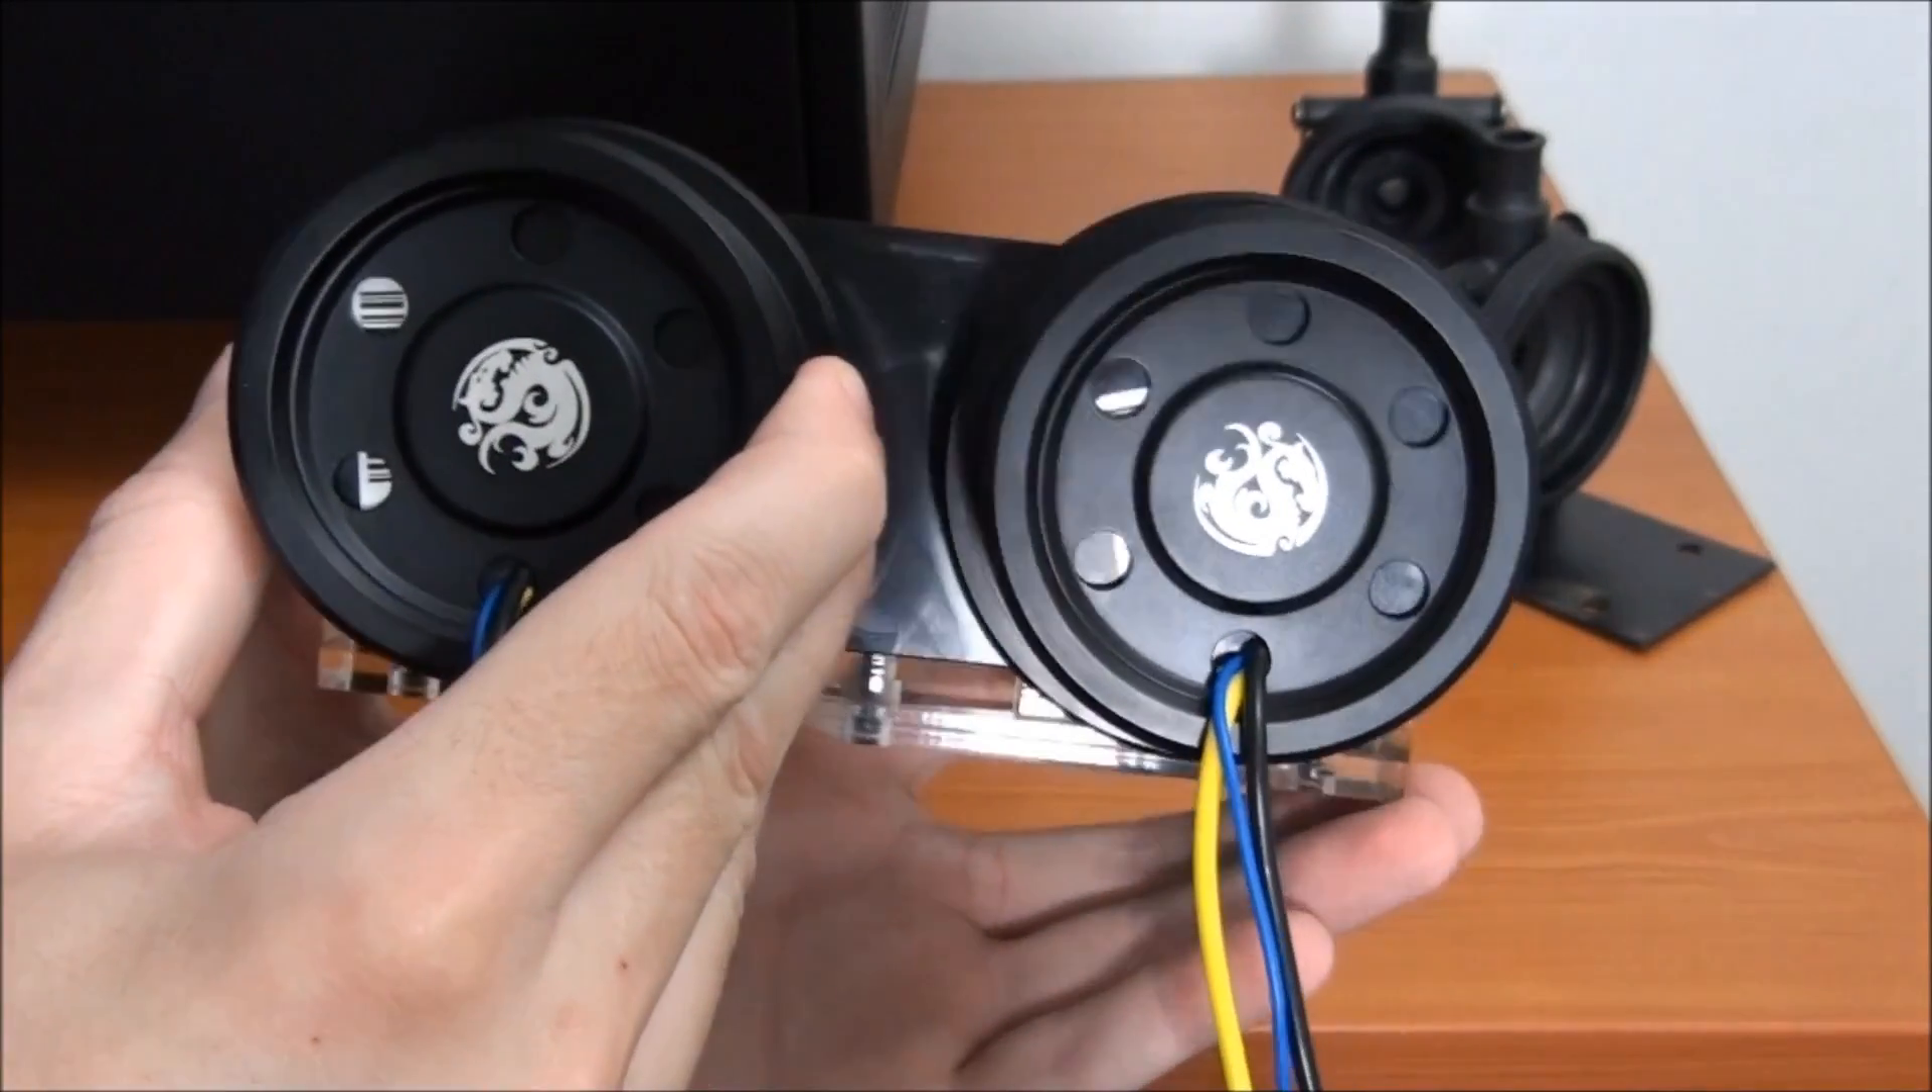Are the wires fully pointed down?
Yes.